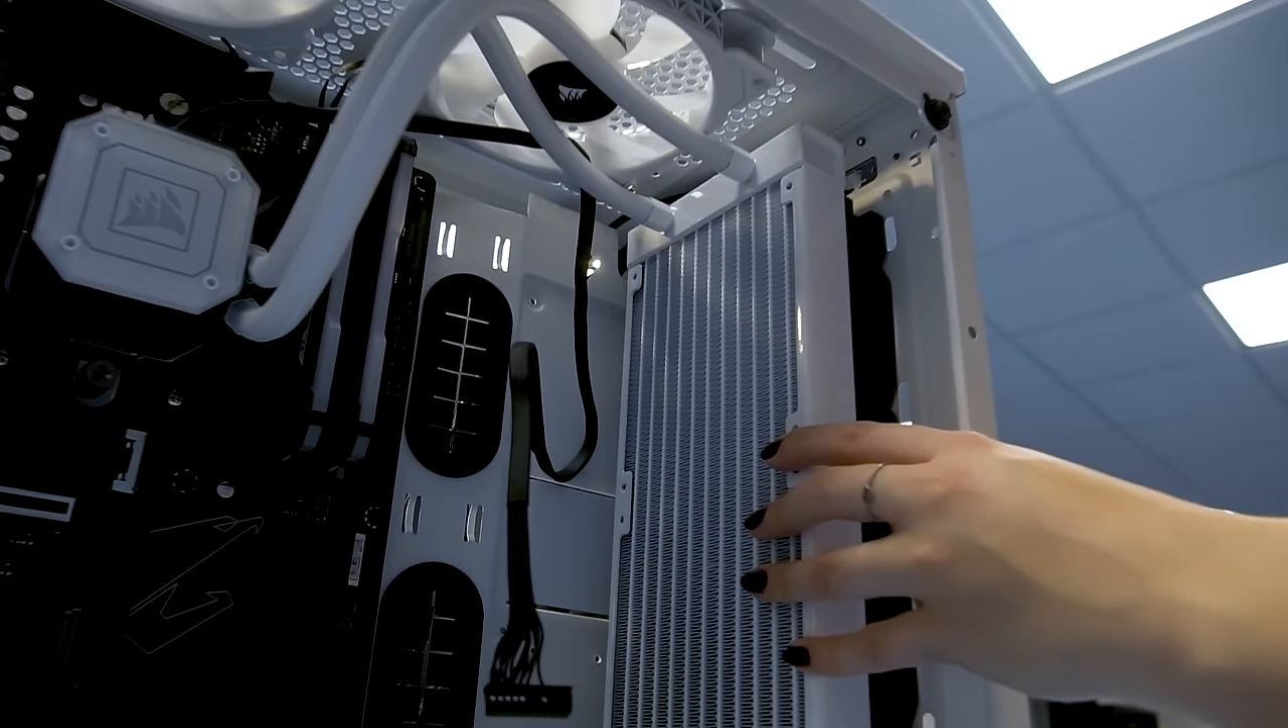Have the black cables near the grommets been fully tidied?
No.